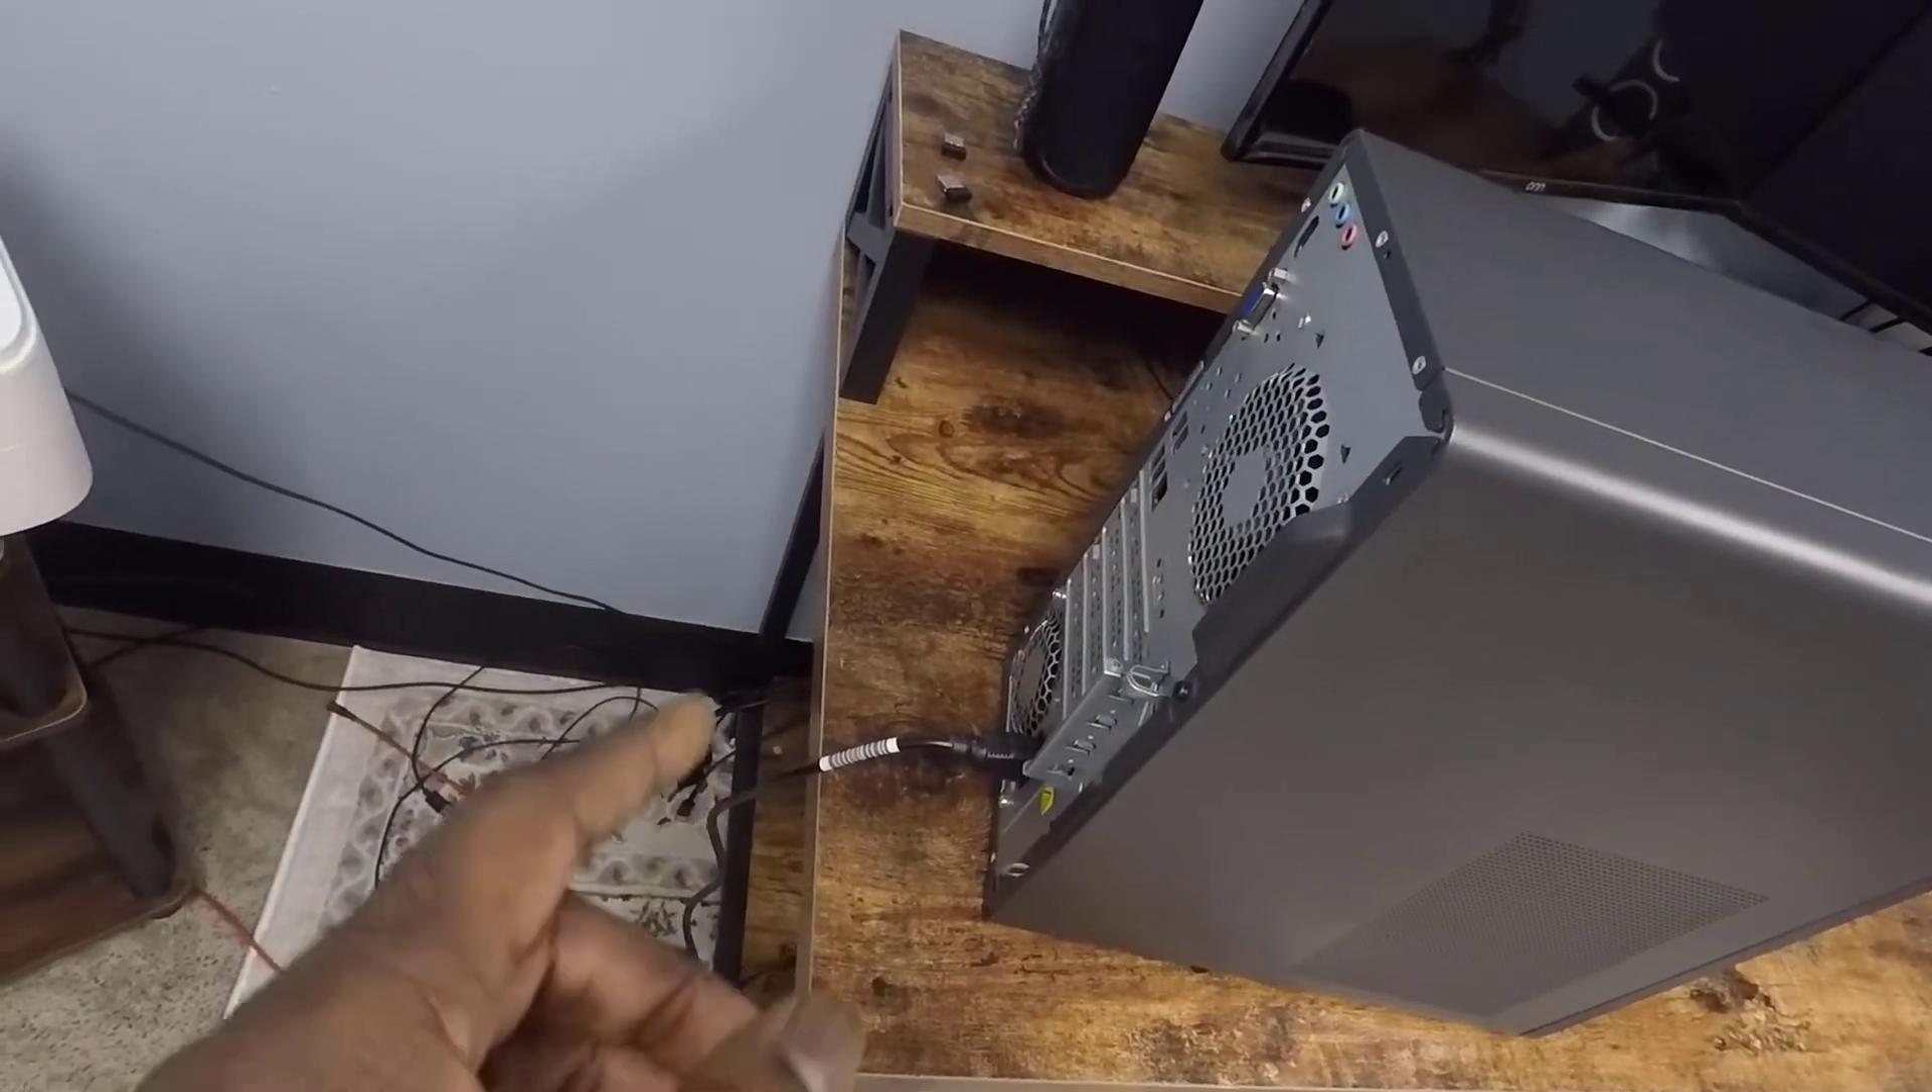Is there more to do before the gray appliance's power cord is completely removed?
Yes.